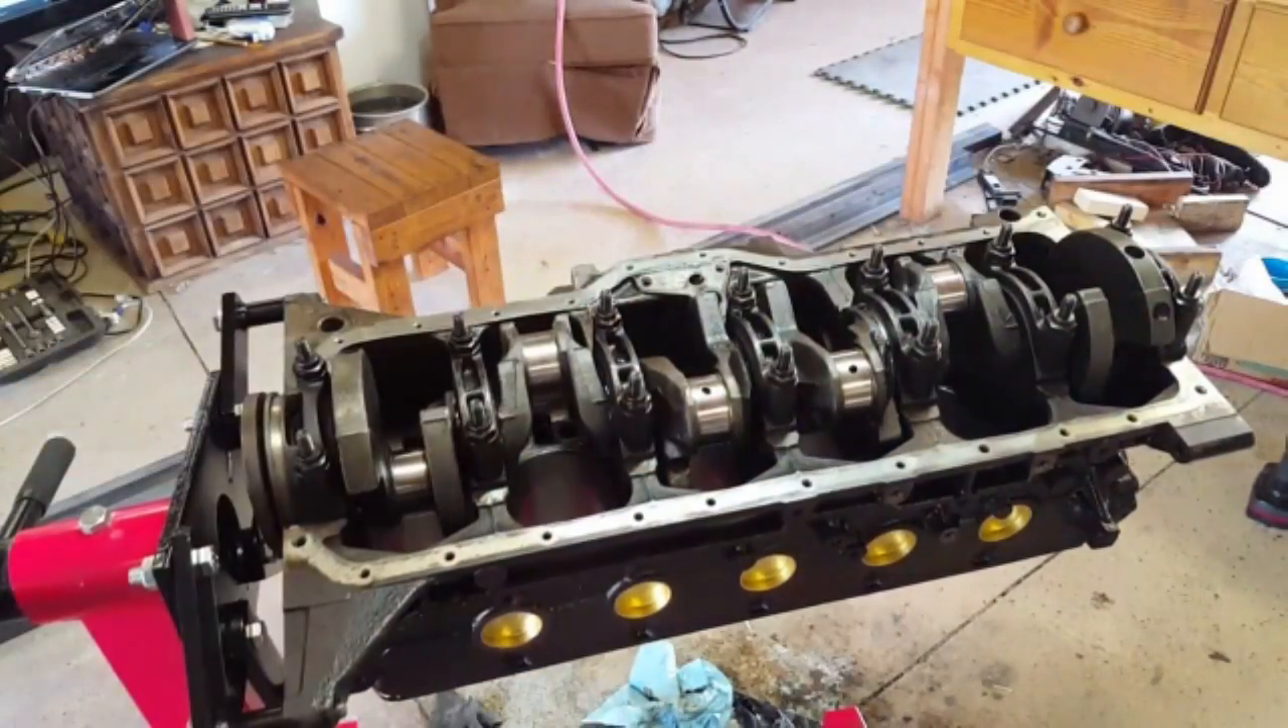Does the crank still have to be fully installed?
No.